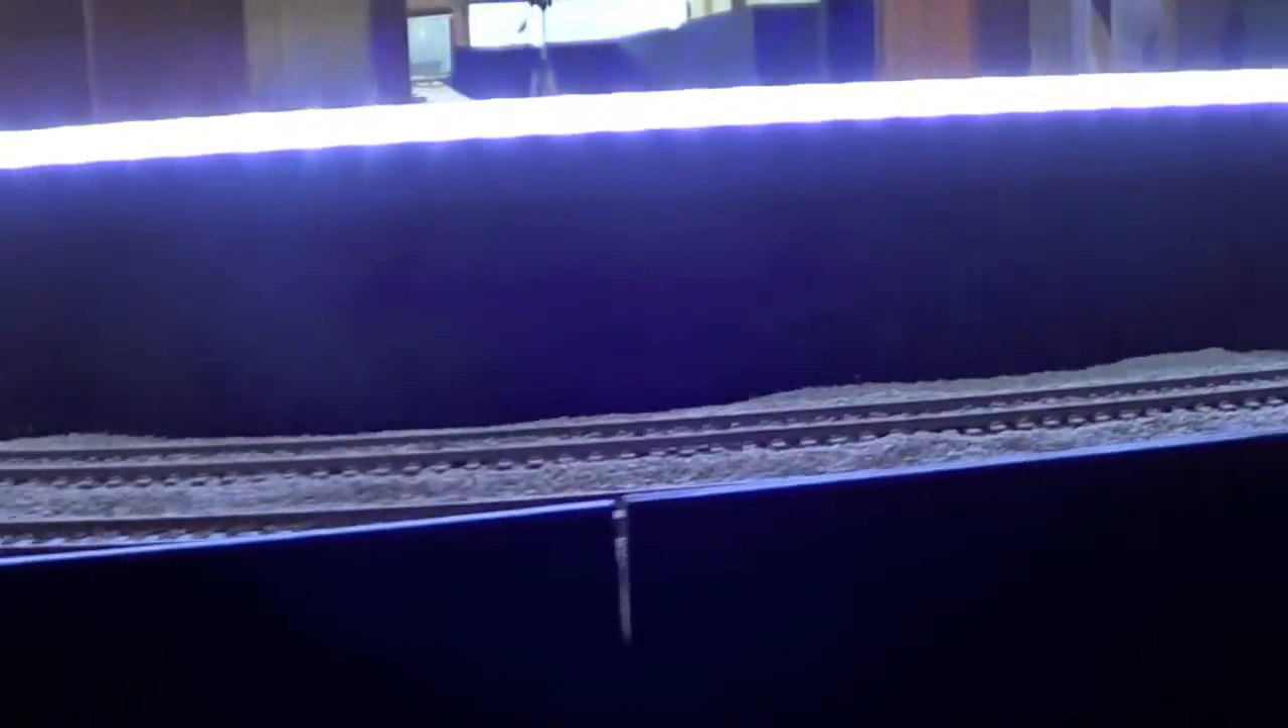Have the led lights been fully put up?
Yes.